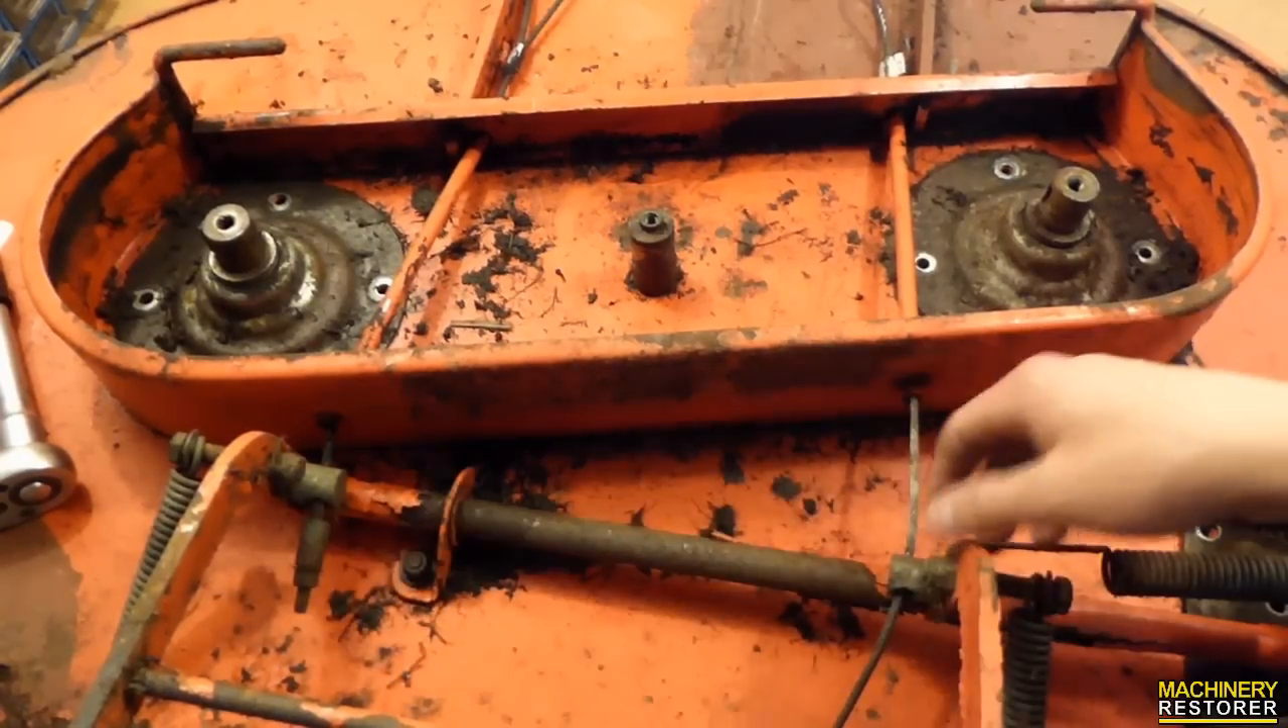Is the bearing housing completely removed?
No.